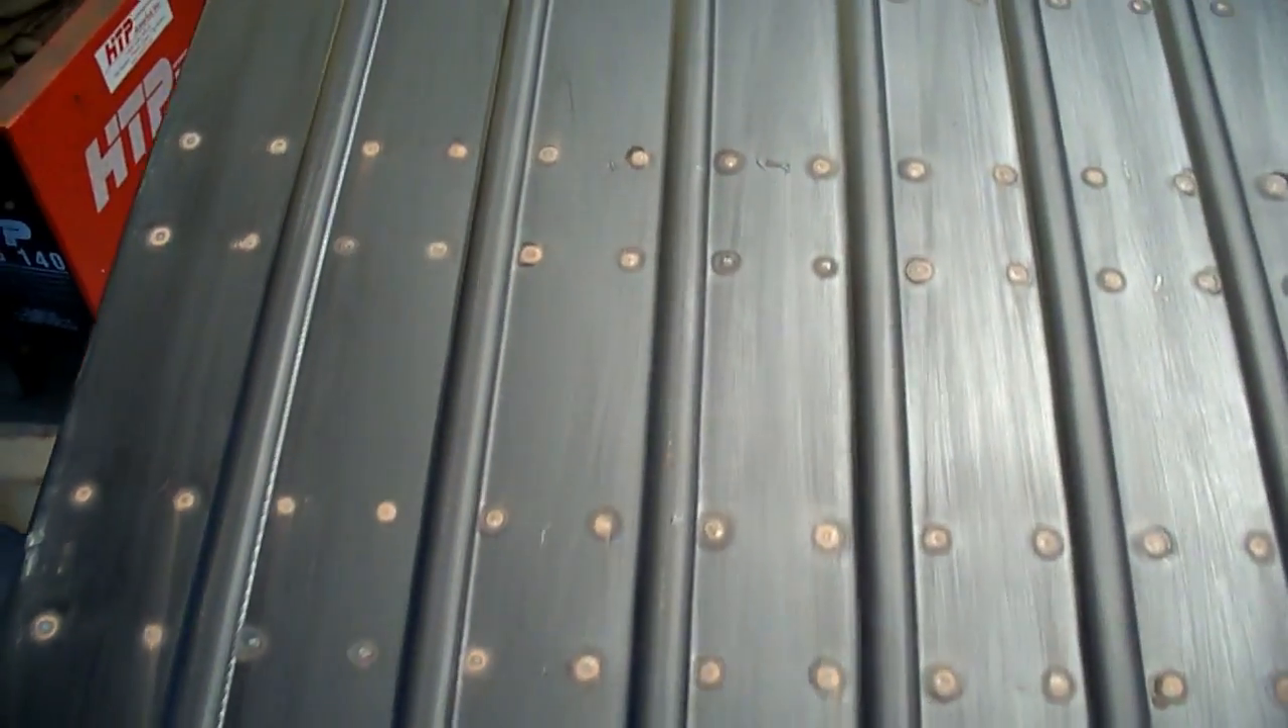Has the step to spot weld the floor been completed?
Yes.